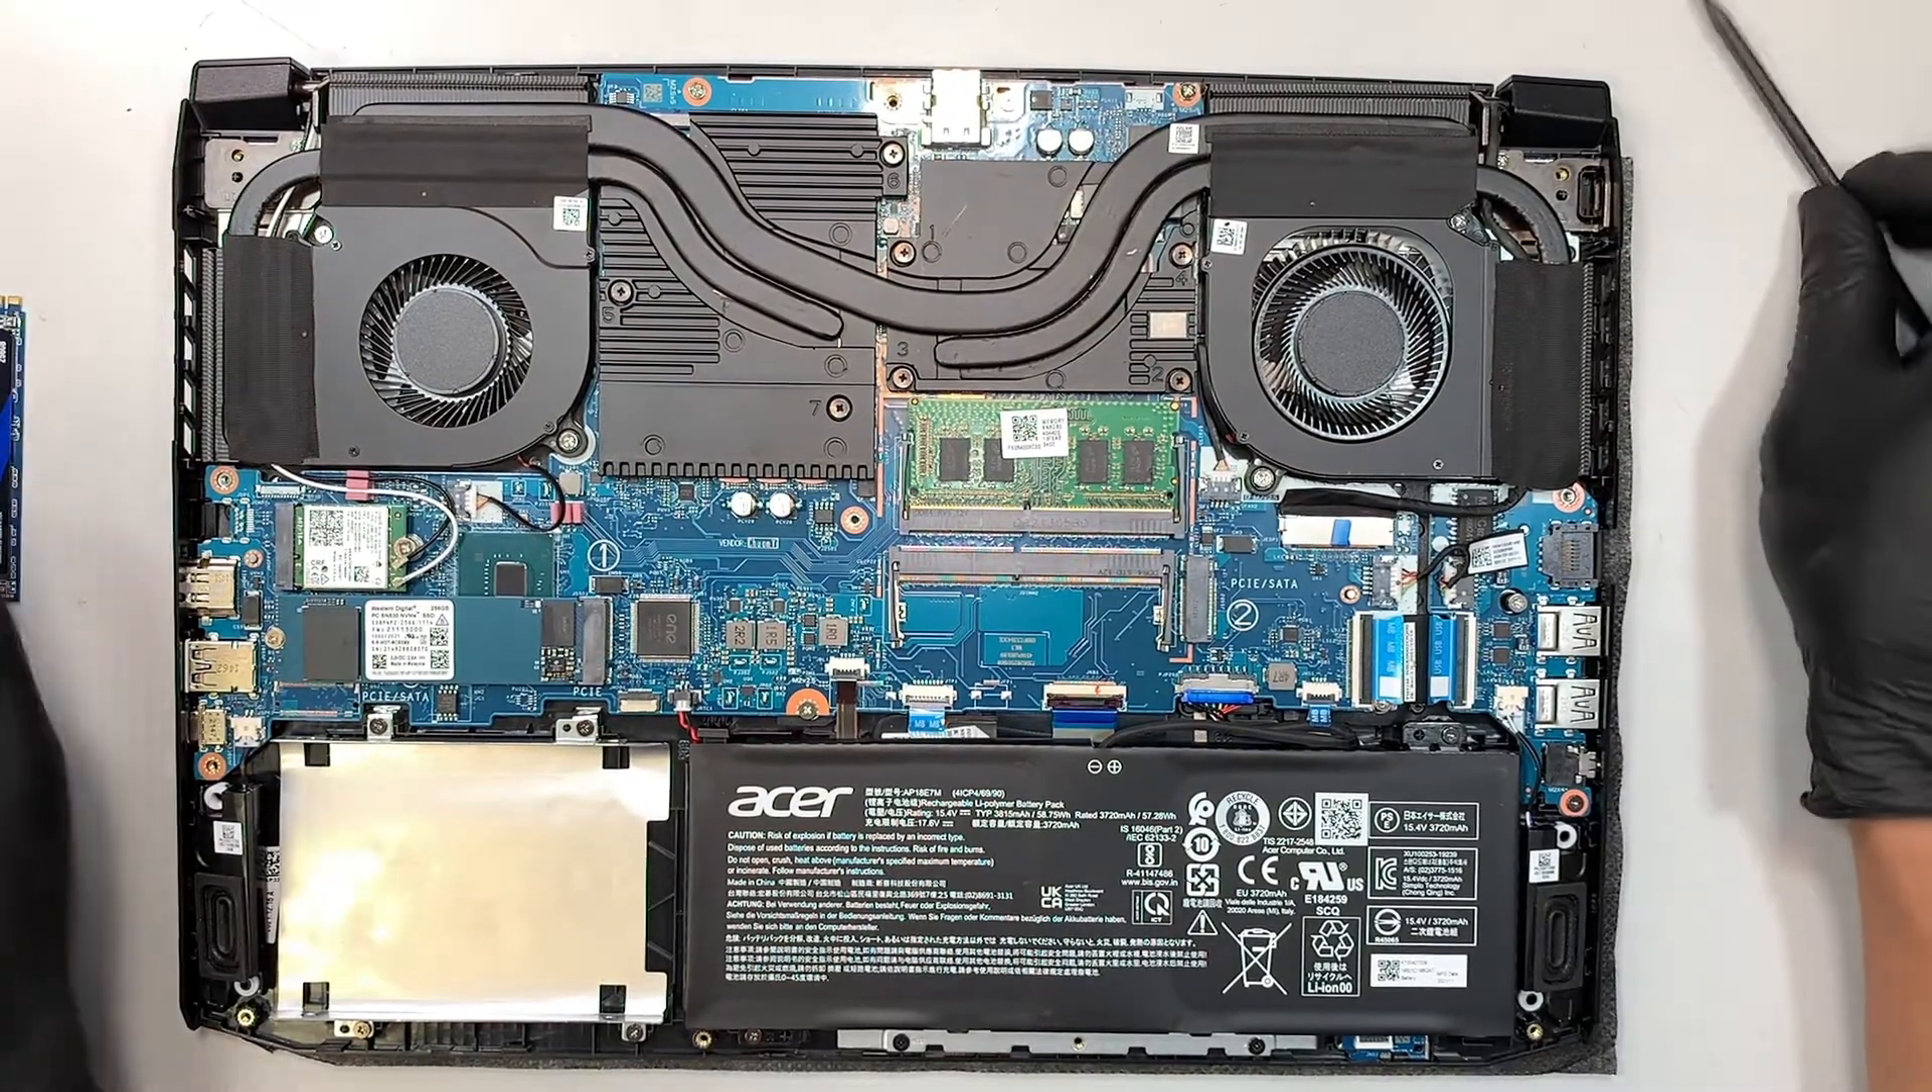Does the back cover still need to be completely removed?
No.